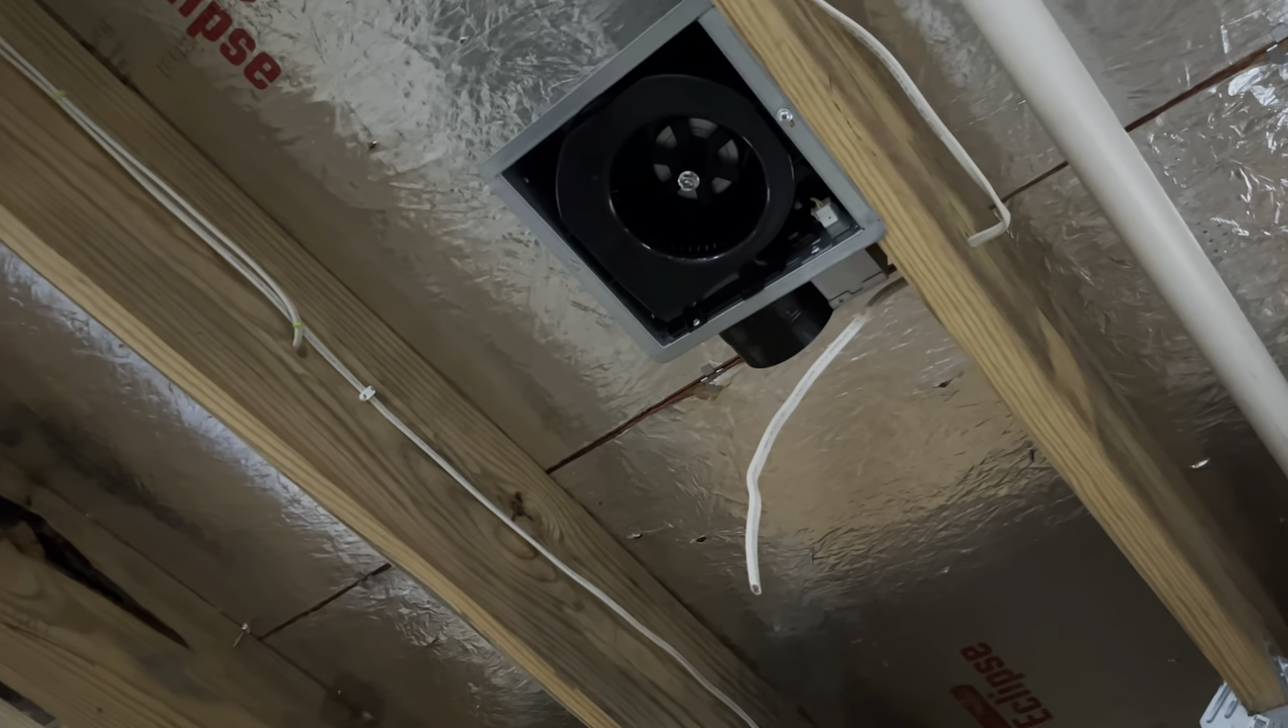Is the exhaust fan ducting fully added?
No.